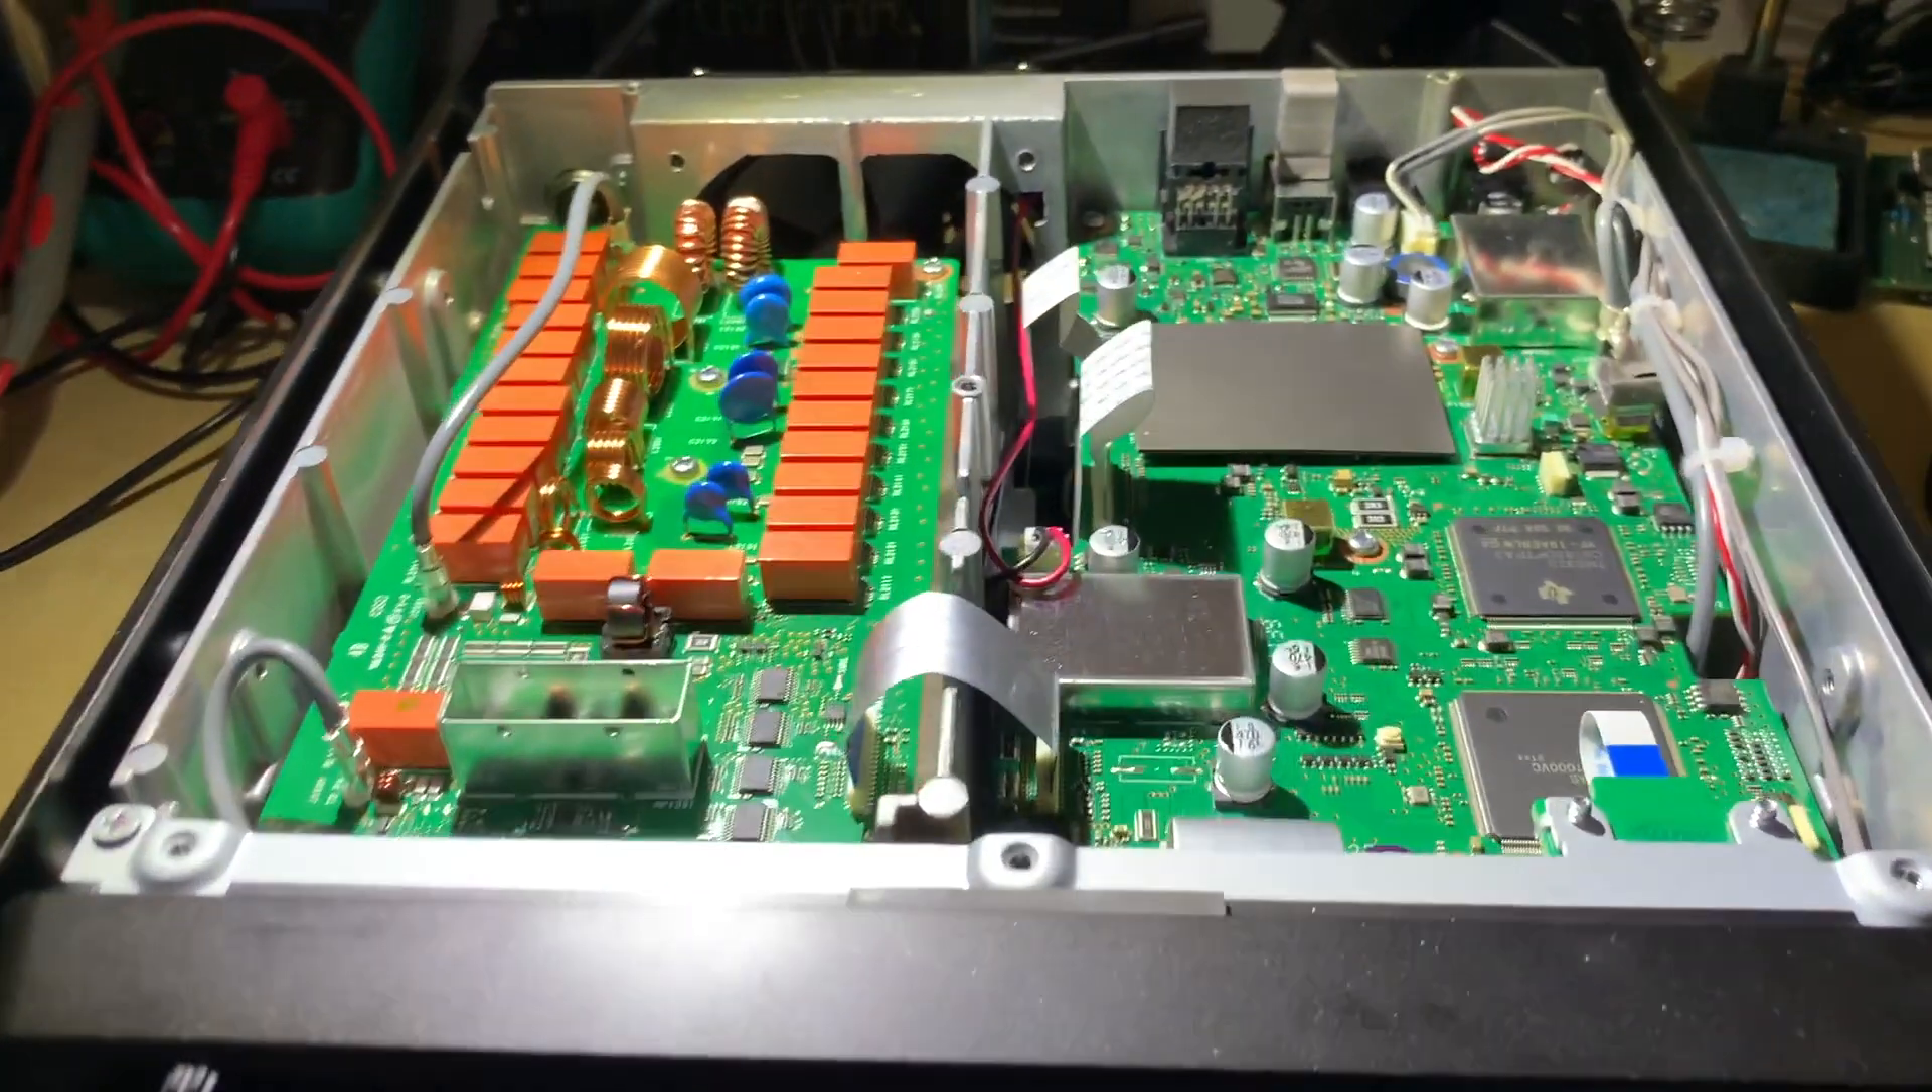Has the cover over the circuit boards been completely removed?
Yes.